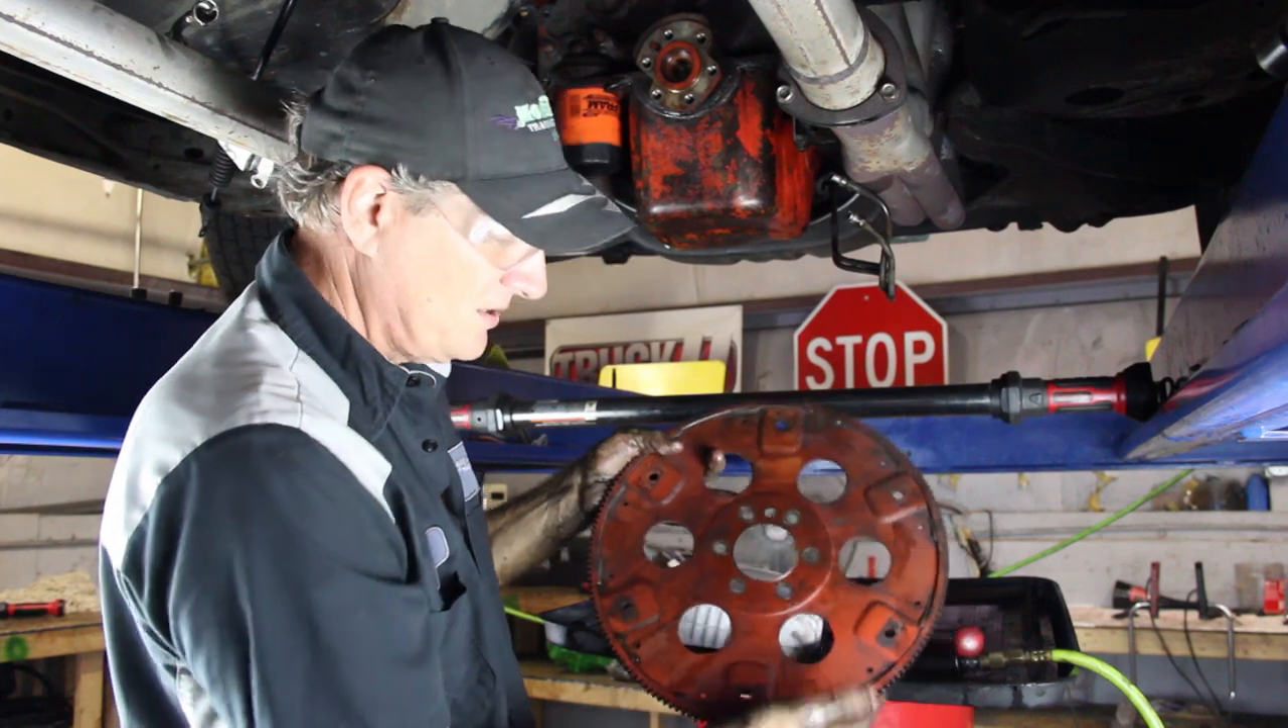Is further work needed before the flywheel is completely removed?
No.